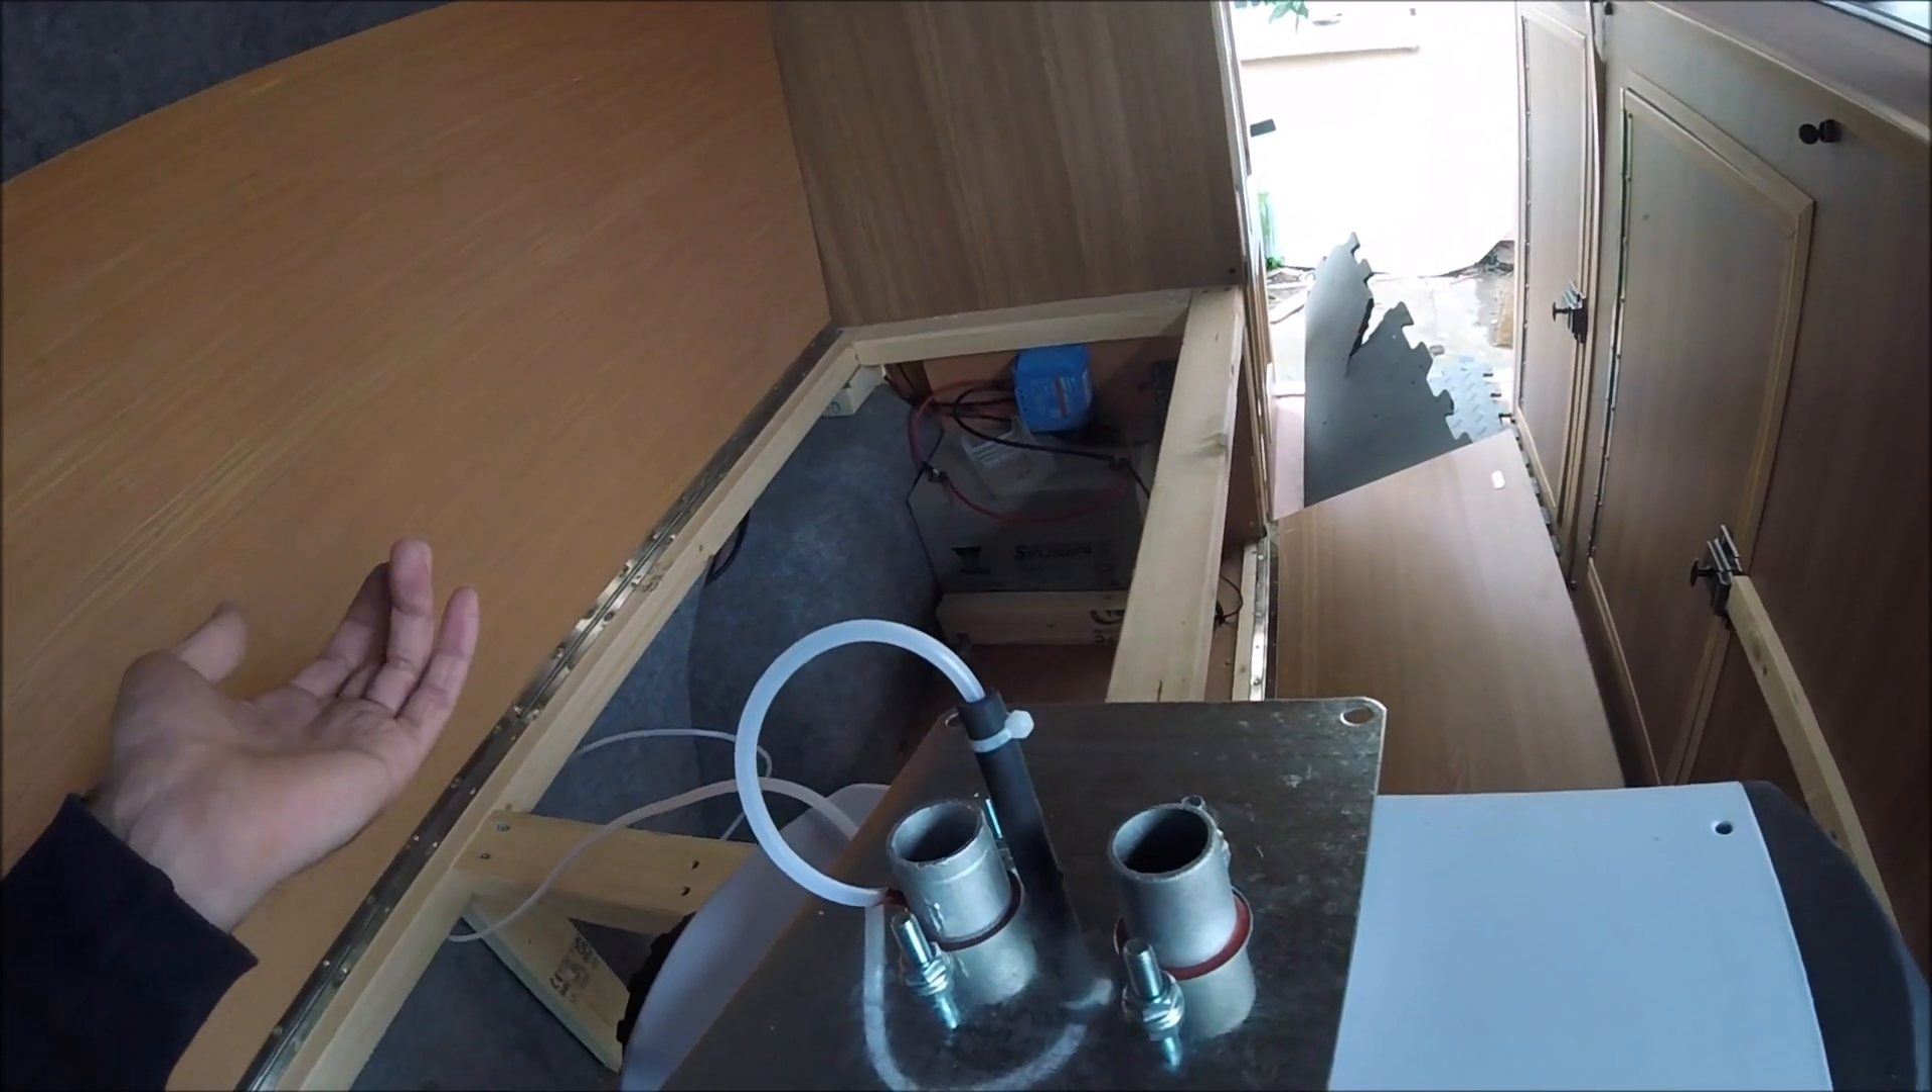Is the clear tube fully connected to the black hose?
Yes.